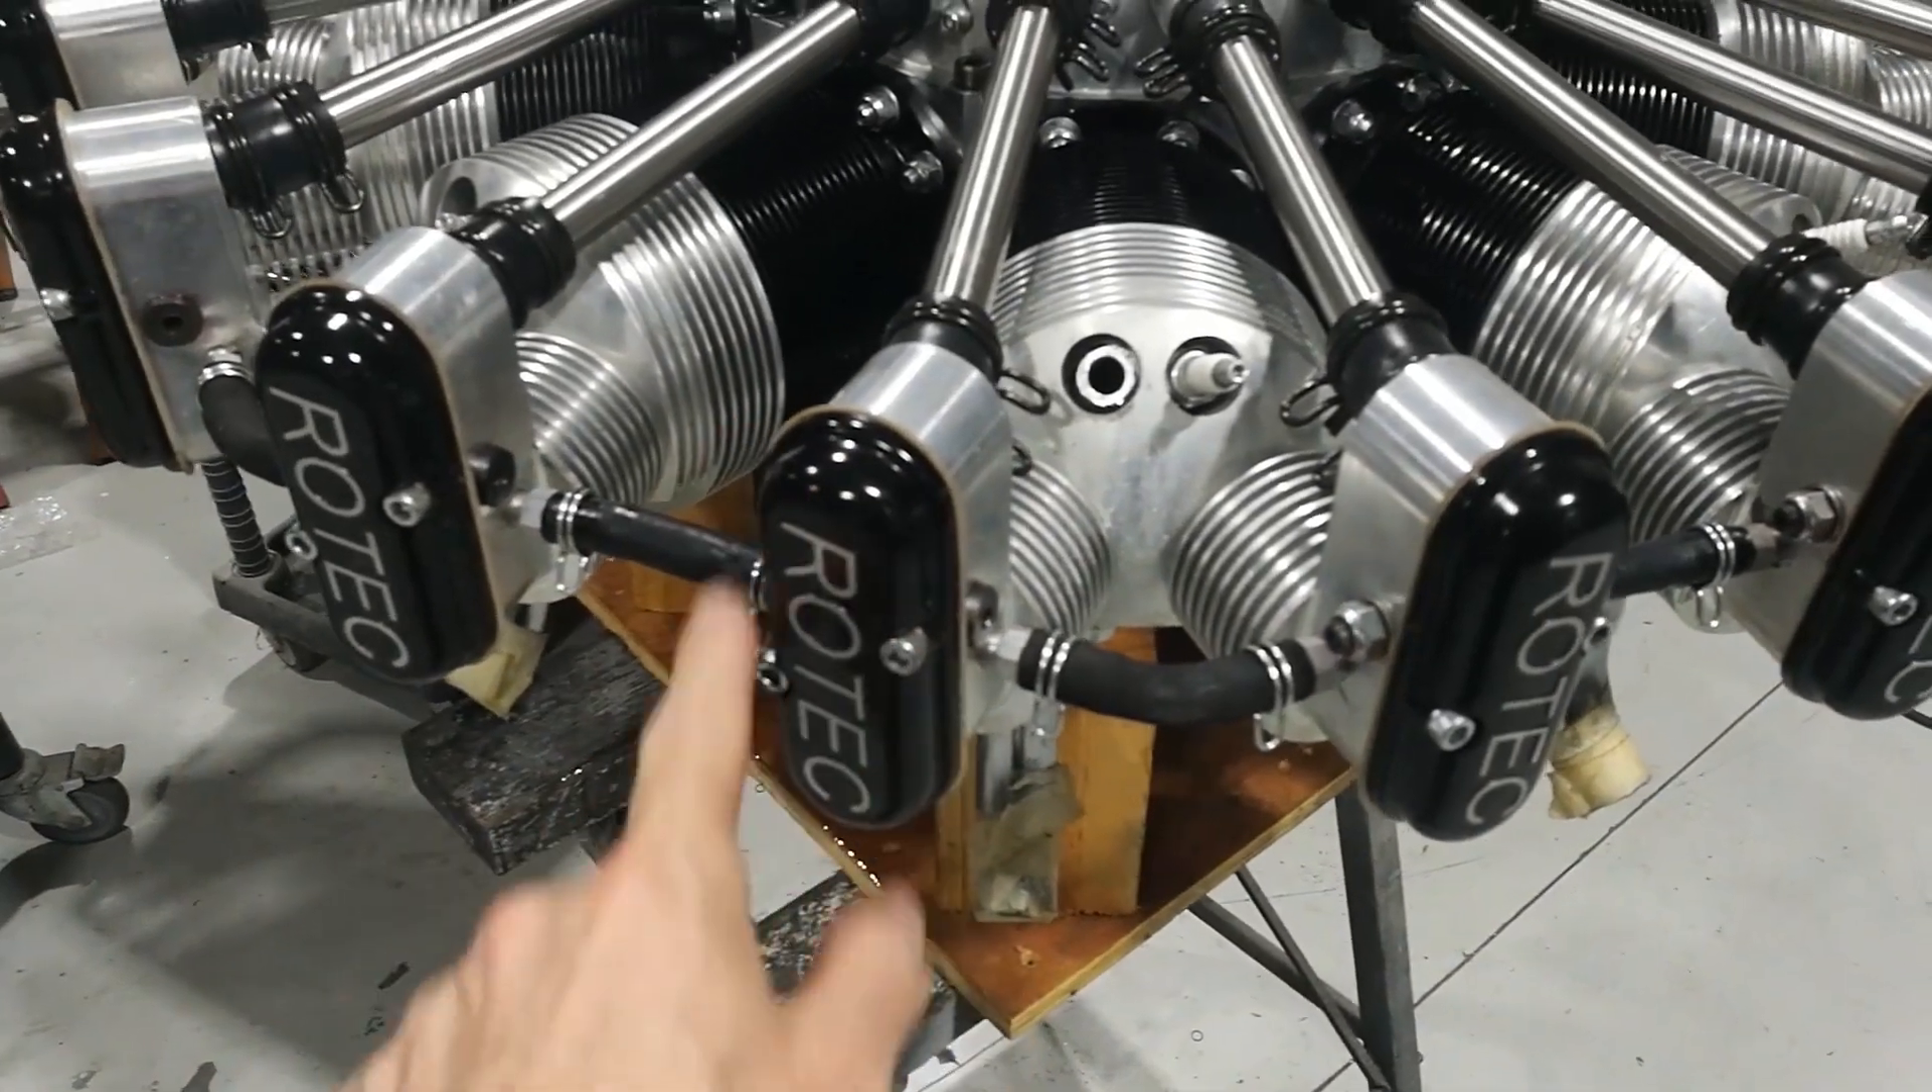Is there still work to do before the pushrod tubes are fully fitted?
No.